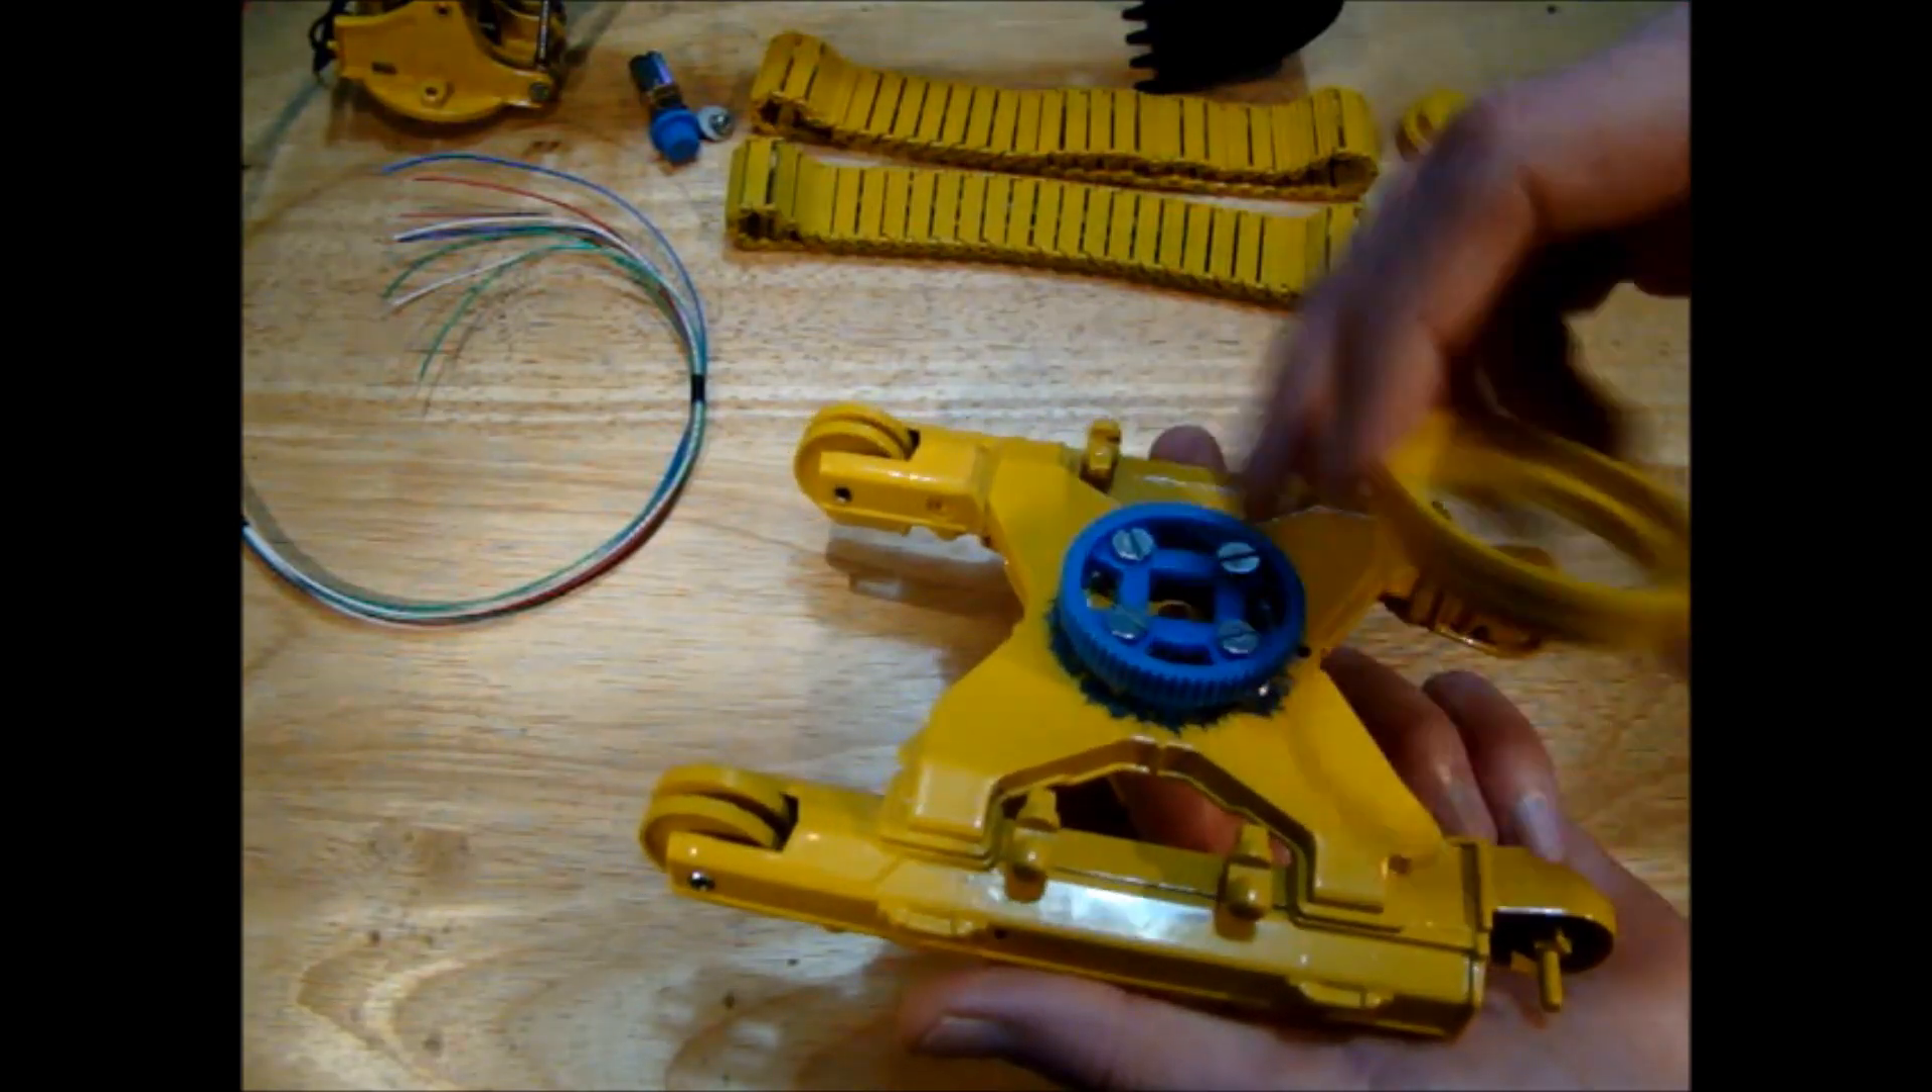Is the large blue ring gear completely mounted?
Yes.